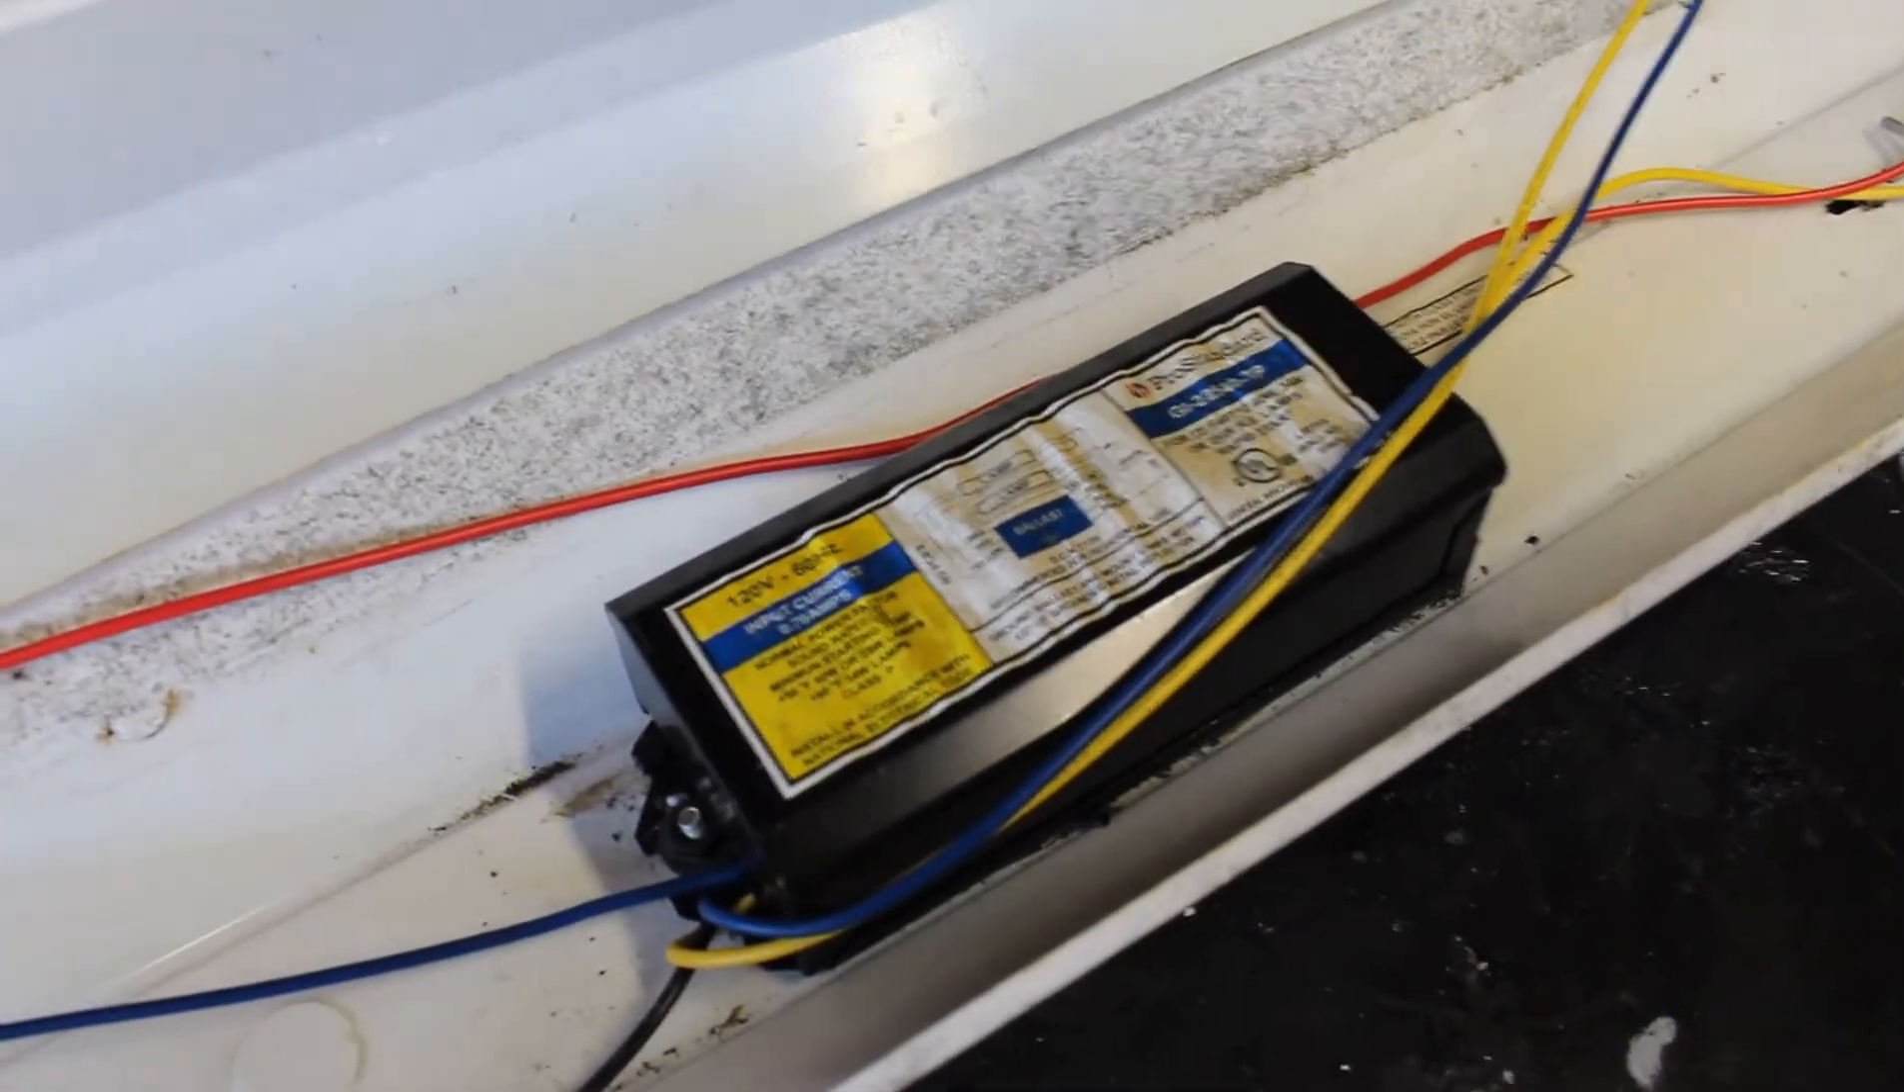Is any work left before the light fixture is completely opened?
No.